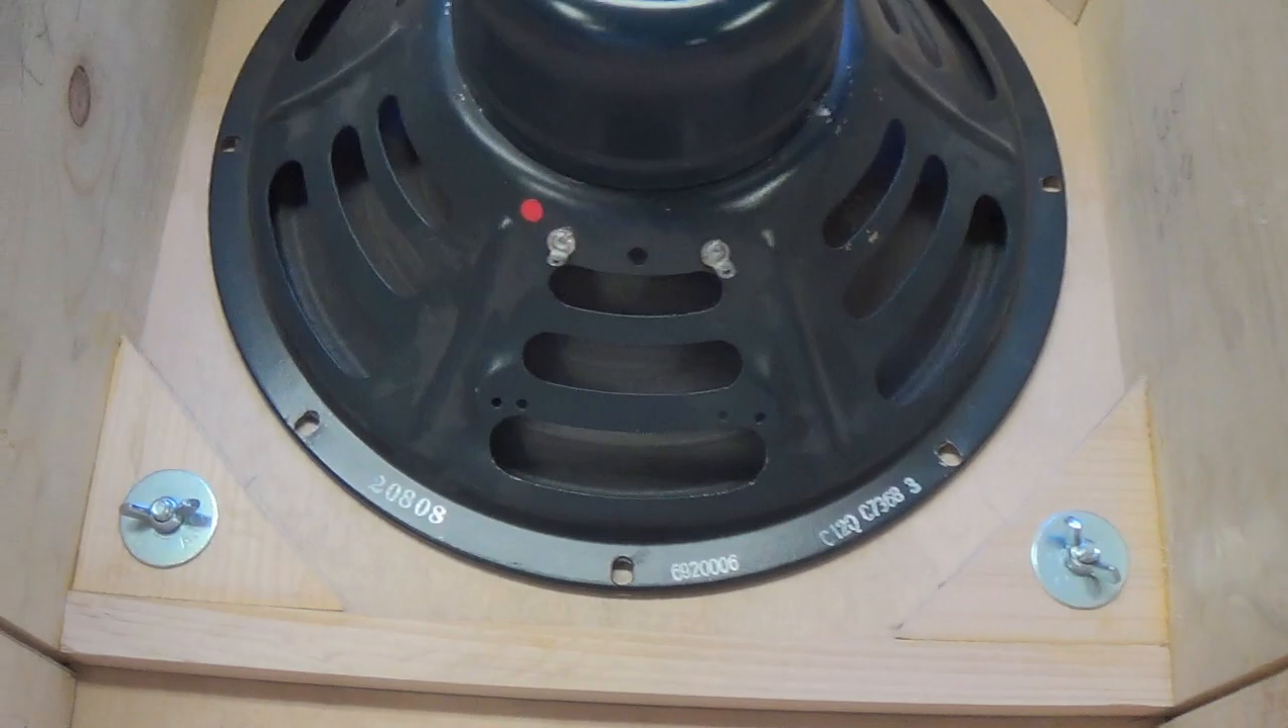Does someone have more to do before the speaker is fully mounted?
Yes.